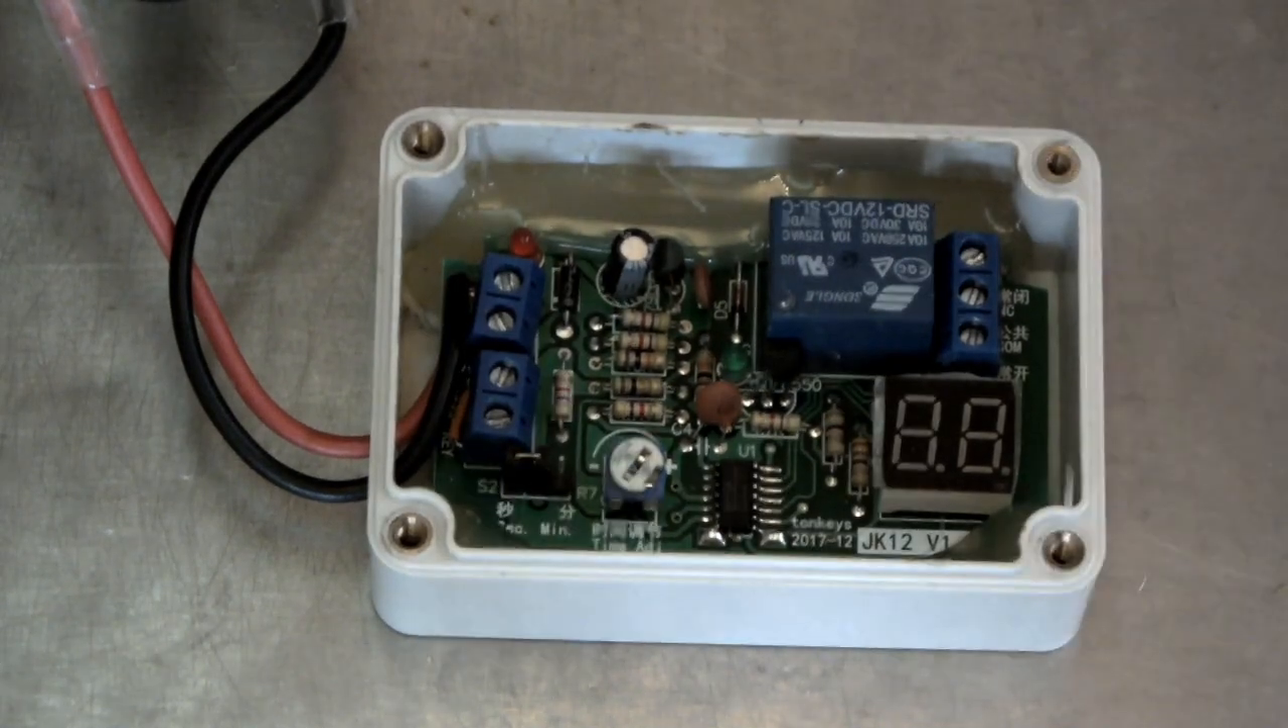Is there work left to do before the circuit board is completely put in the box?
No.